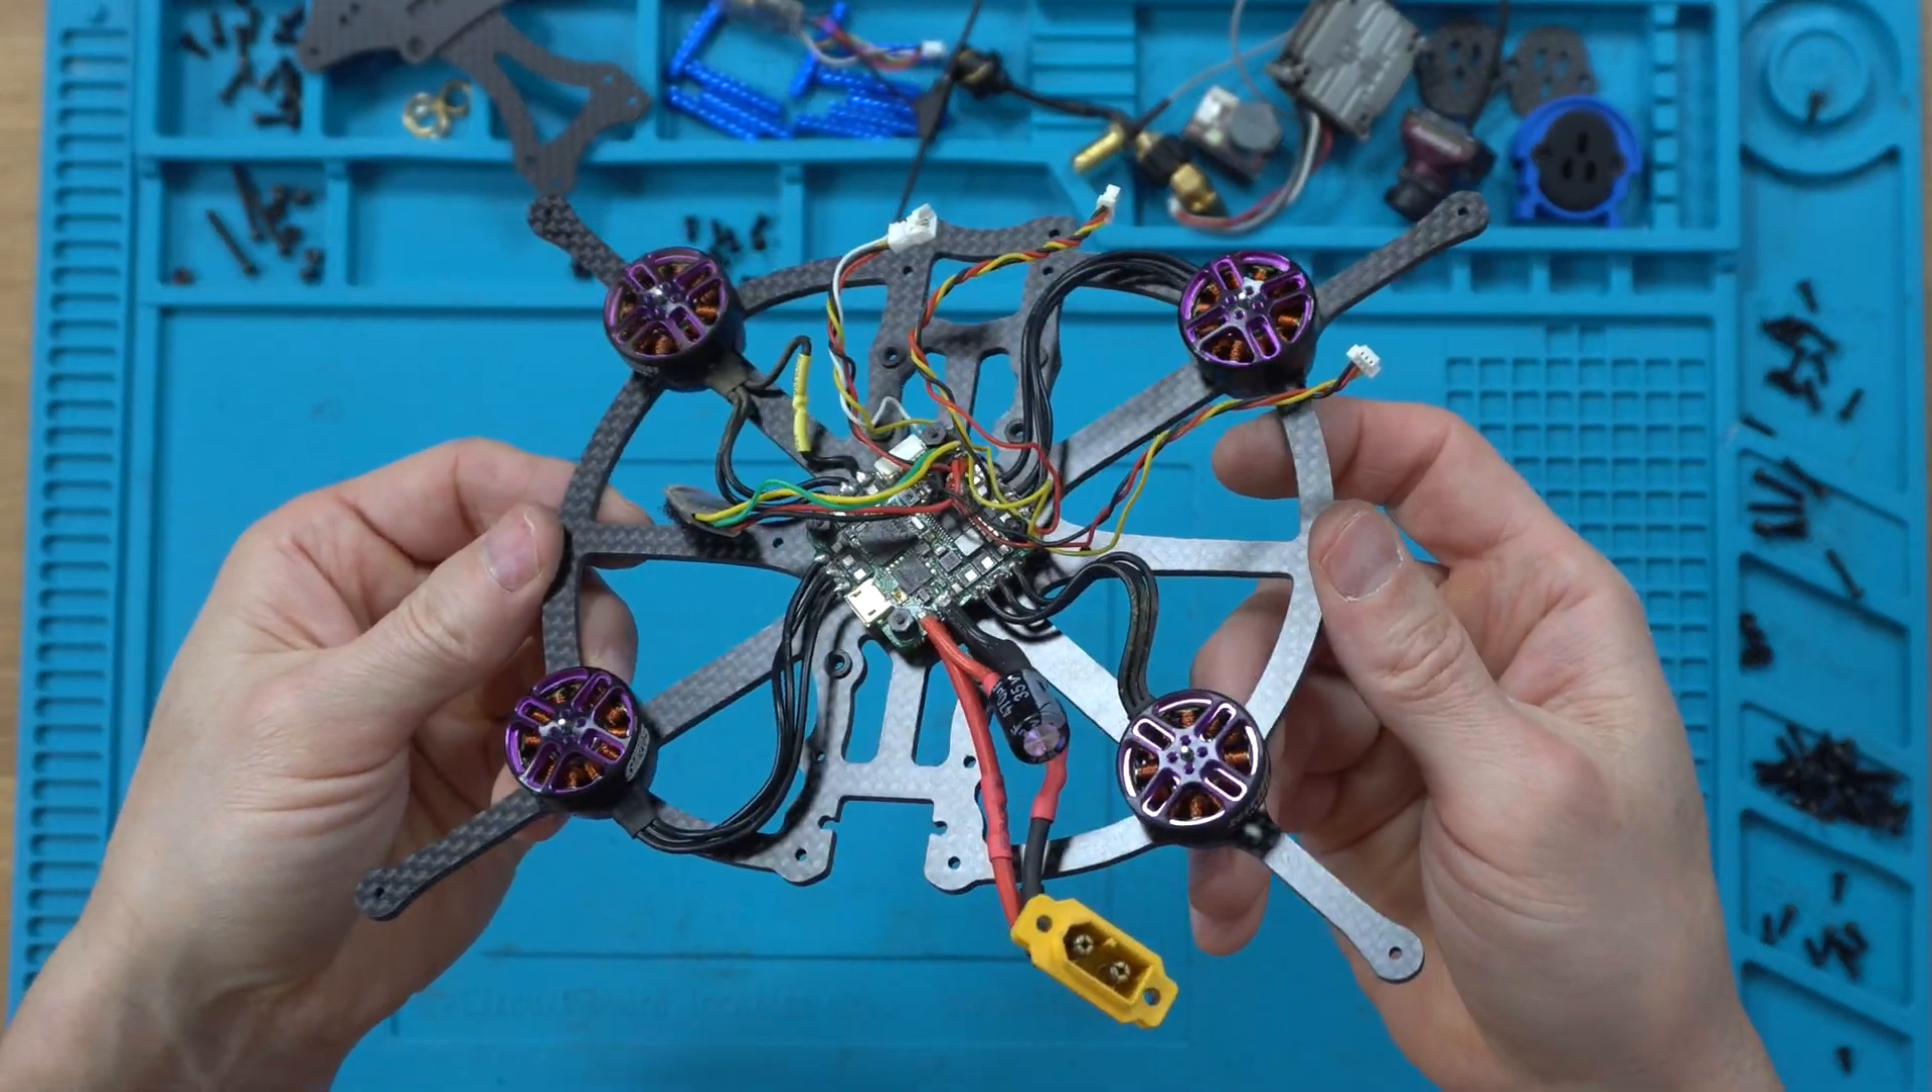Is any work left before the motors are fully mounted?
No.